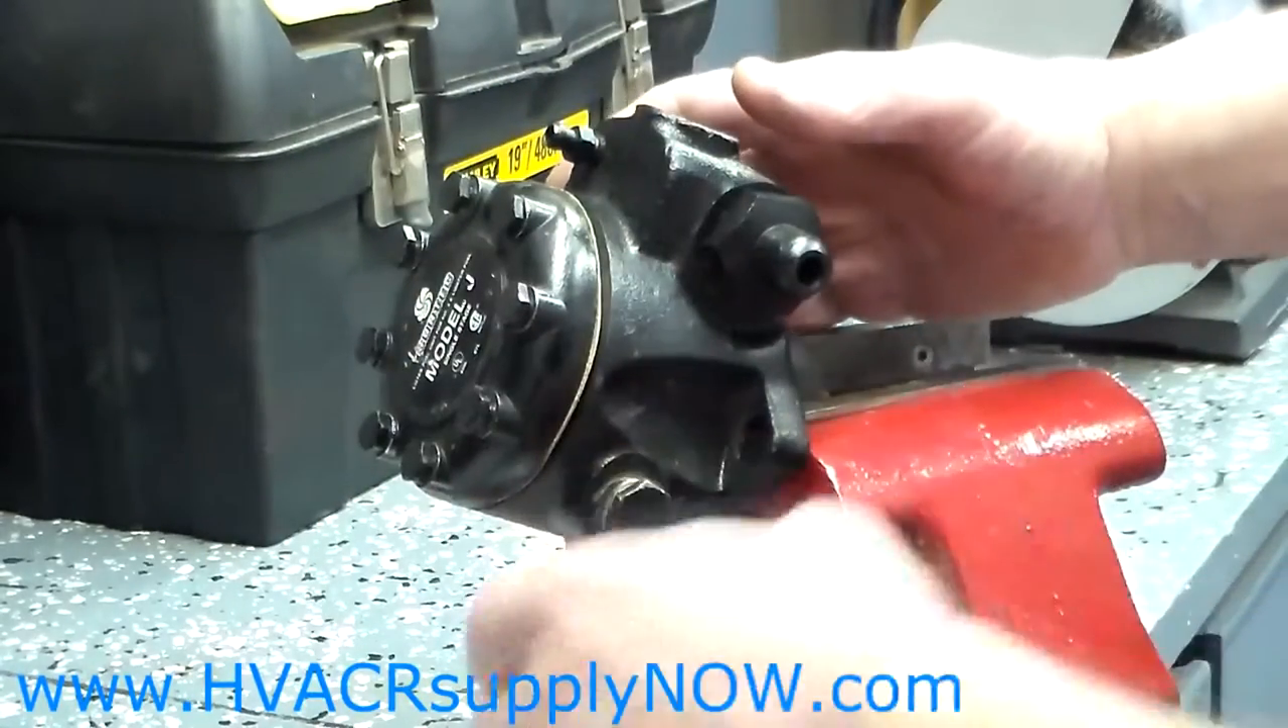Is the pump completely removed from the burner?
Yes.